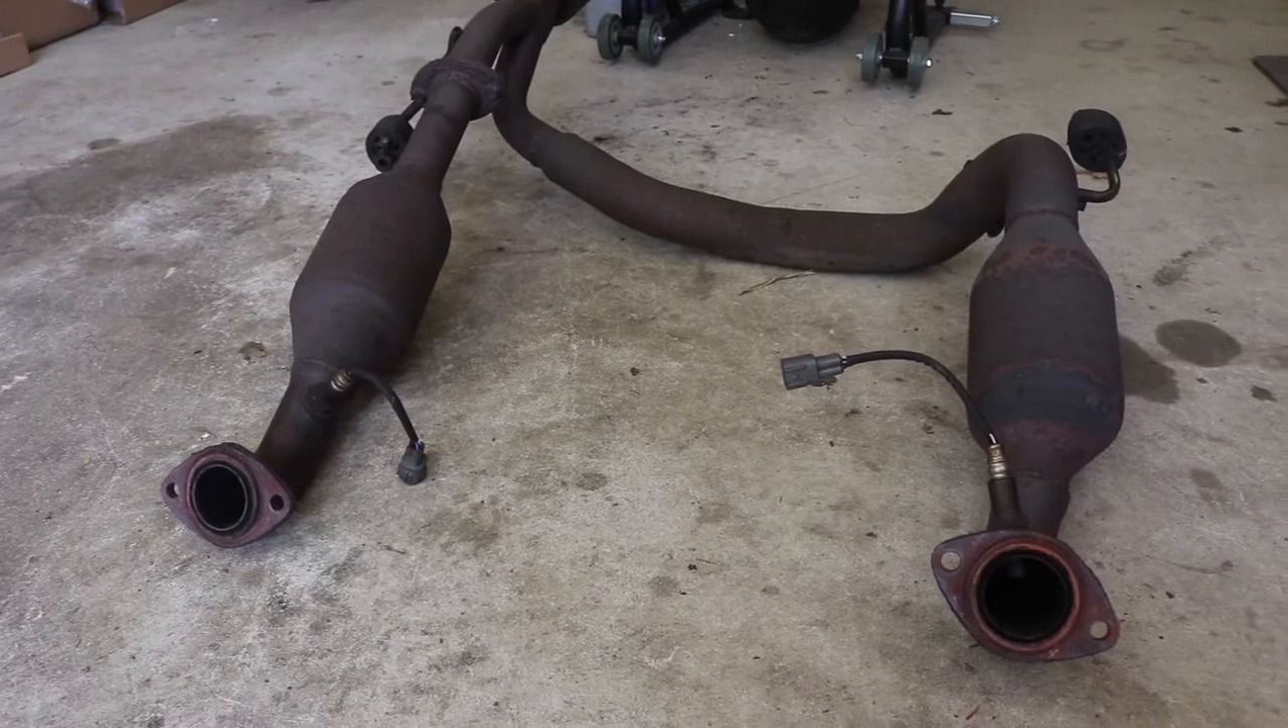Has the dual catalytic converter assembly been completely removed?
Yes.